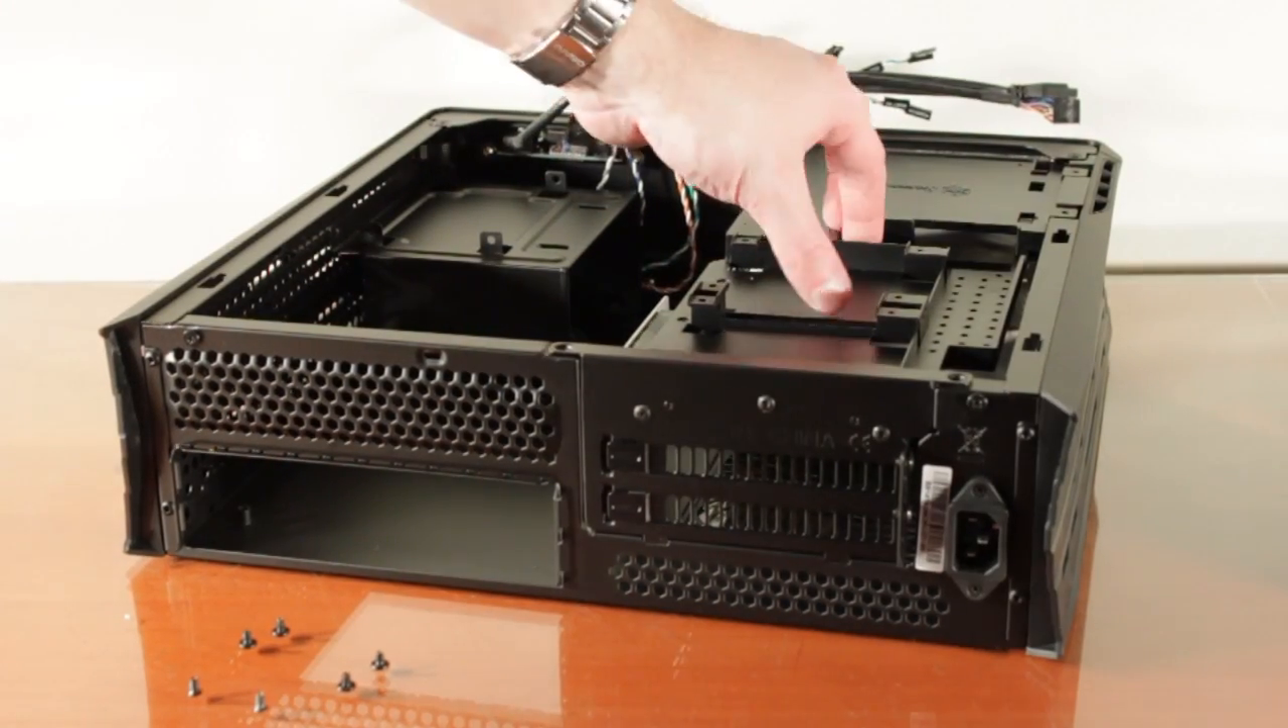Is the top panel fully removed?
Yes.